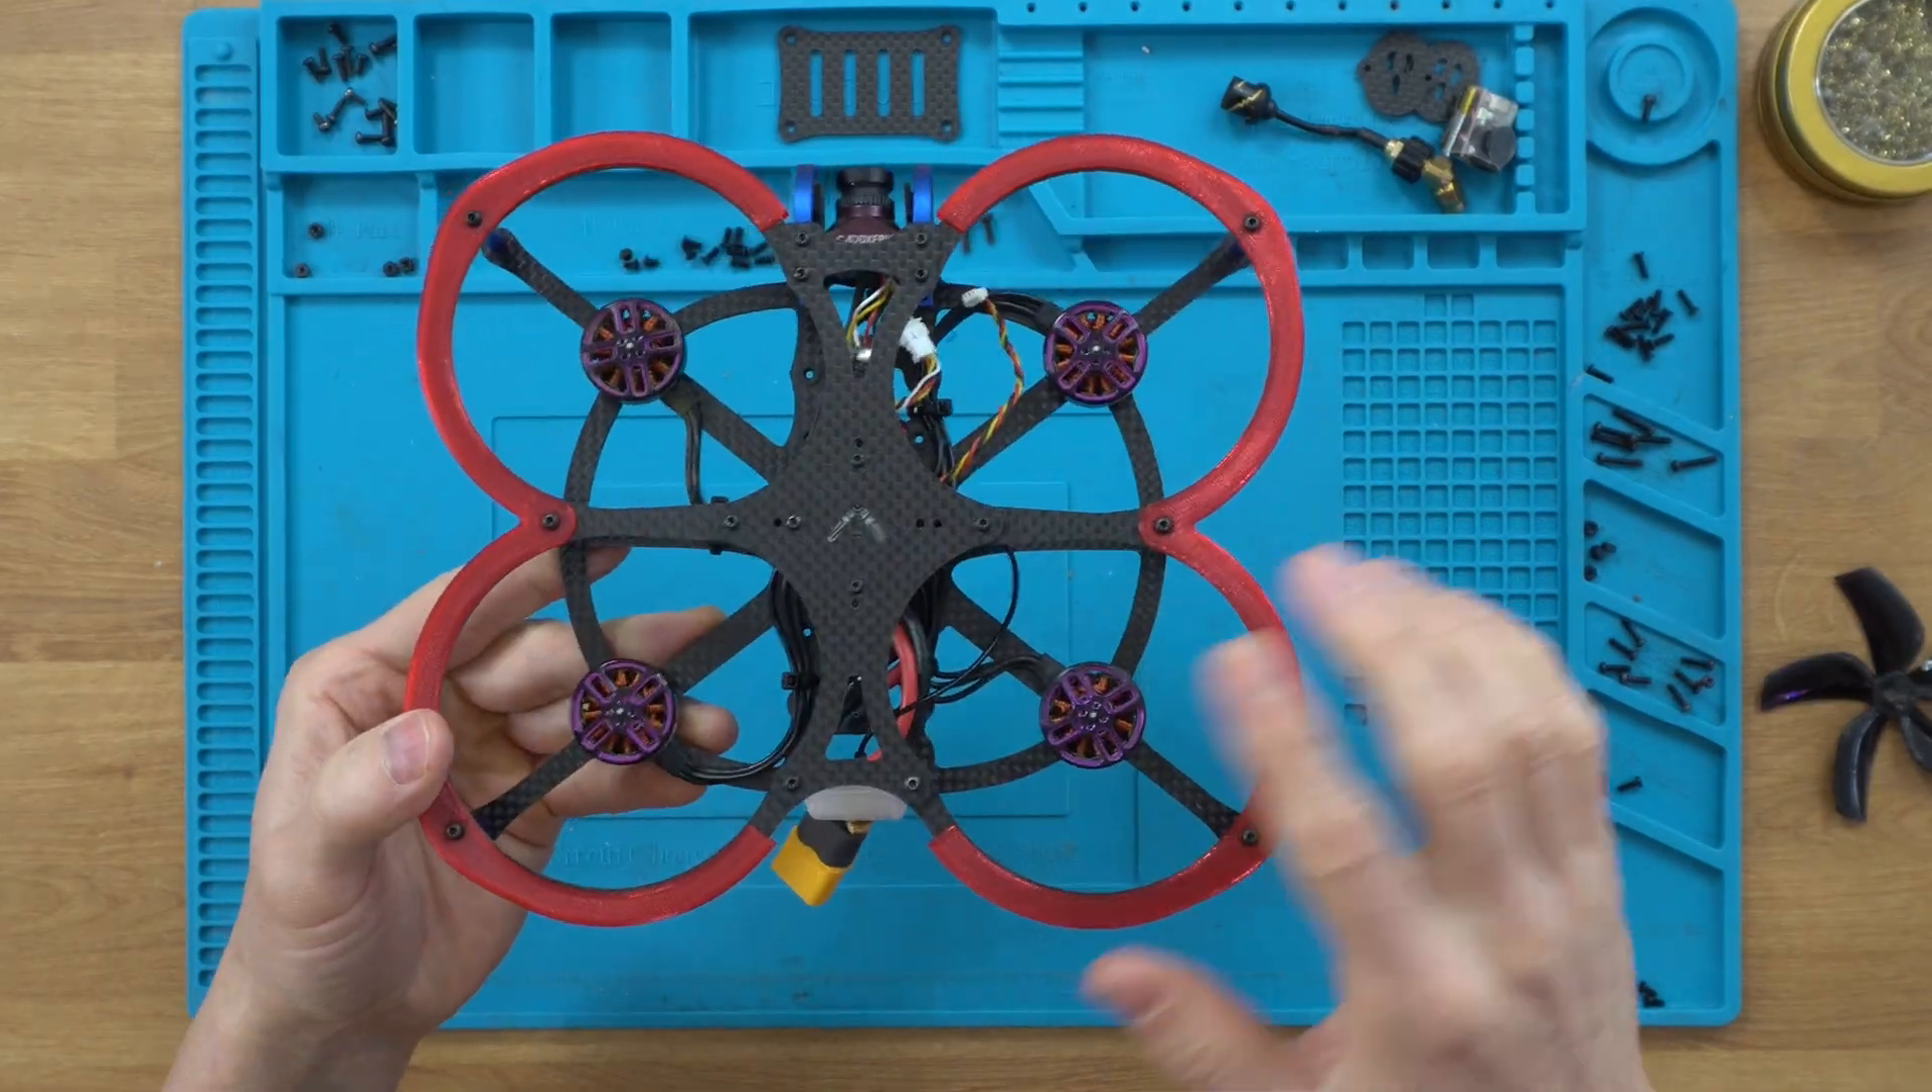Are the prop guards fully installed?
Yes.